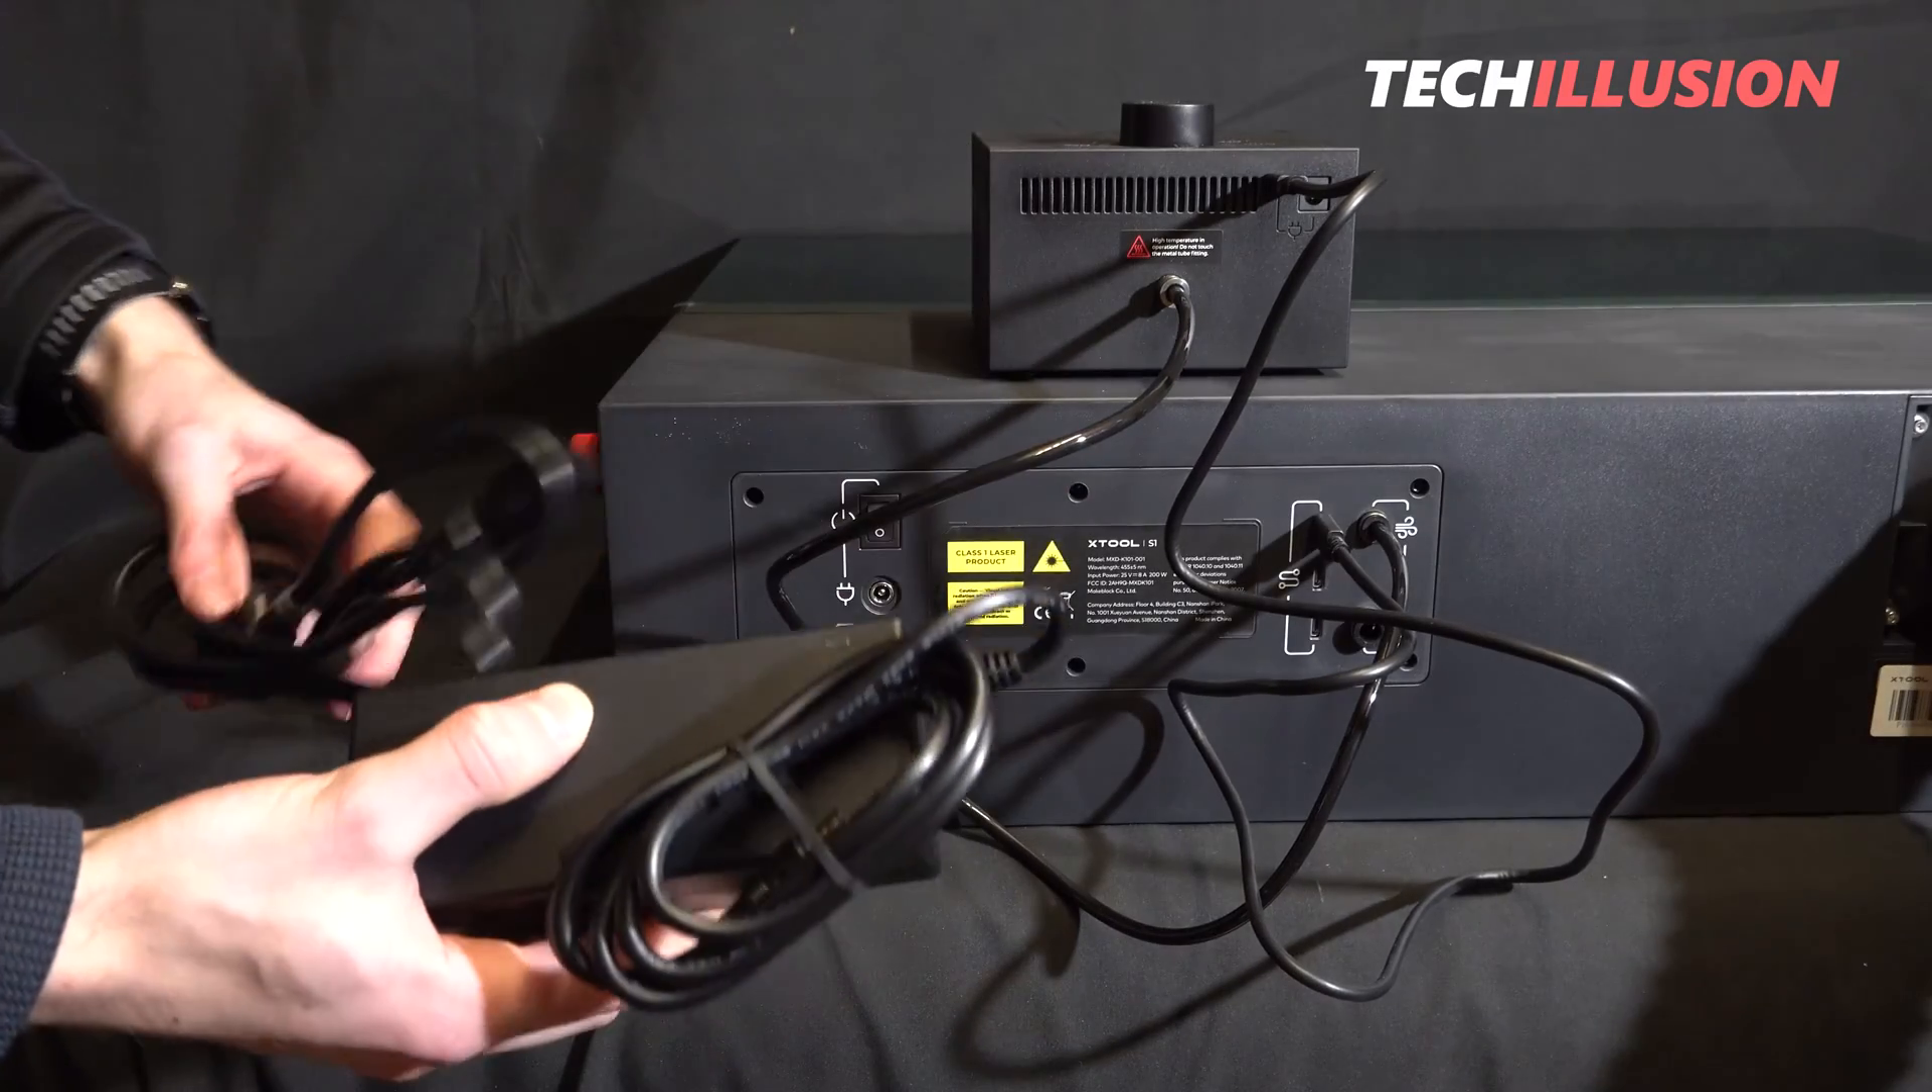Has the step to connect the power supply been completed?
No.